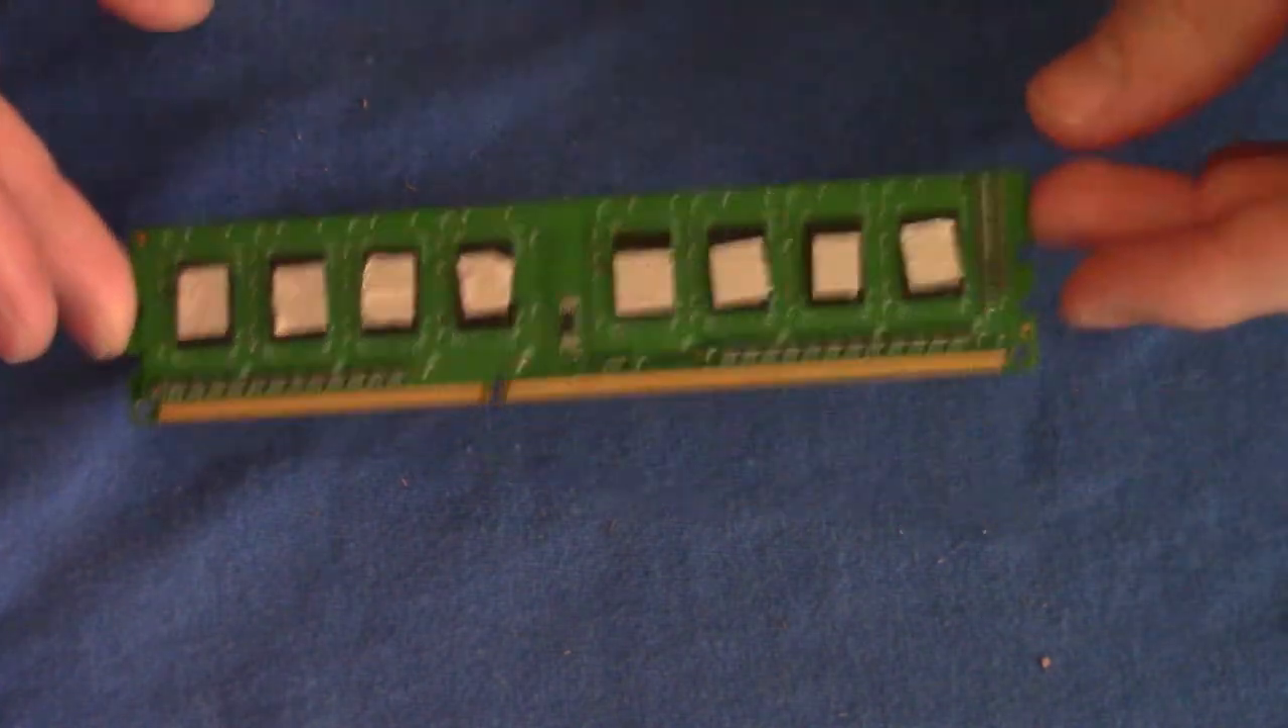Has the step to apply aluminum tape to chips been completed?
Yes.